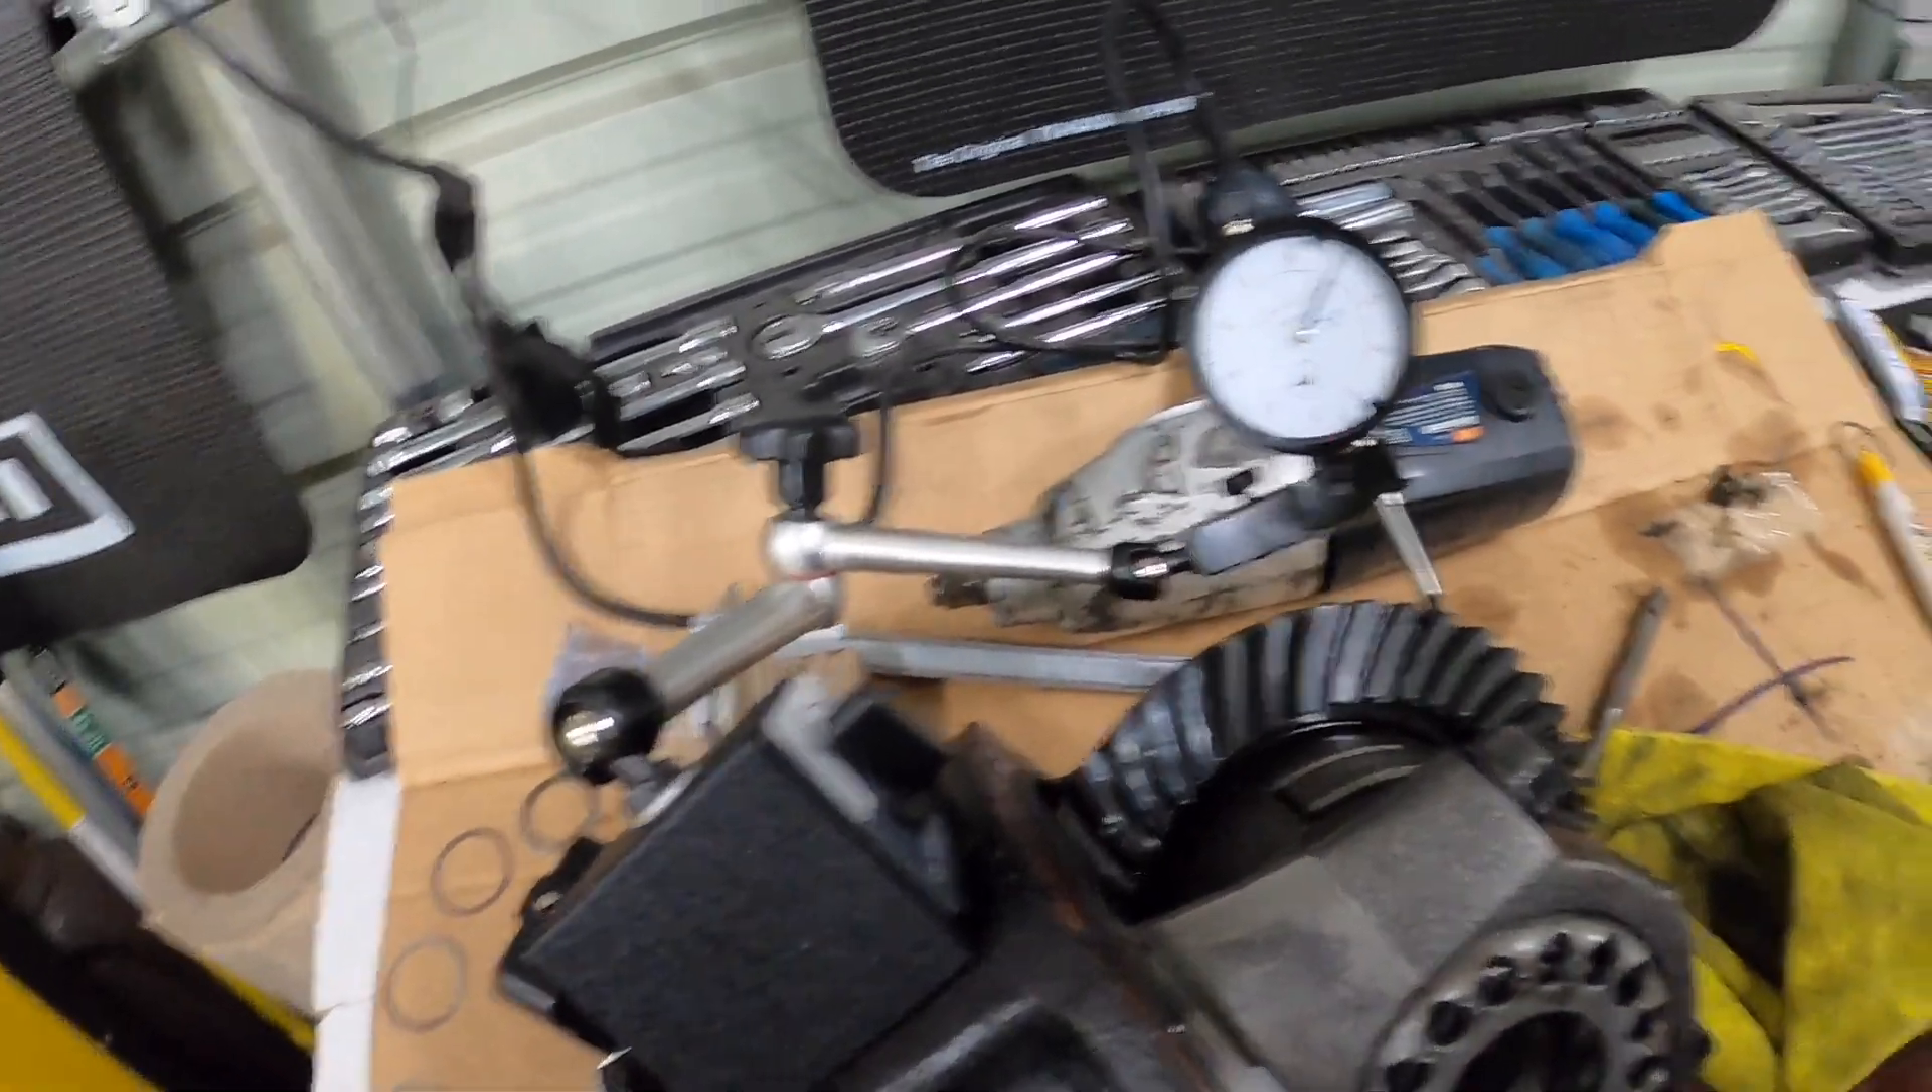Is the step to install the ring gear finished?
Yes.